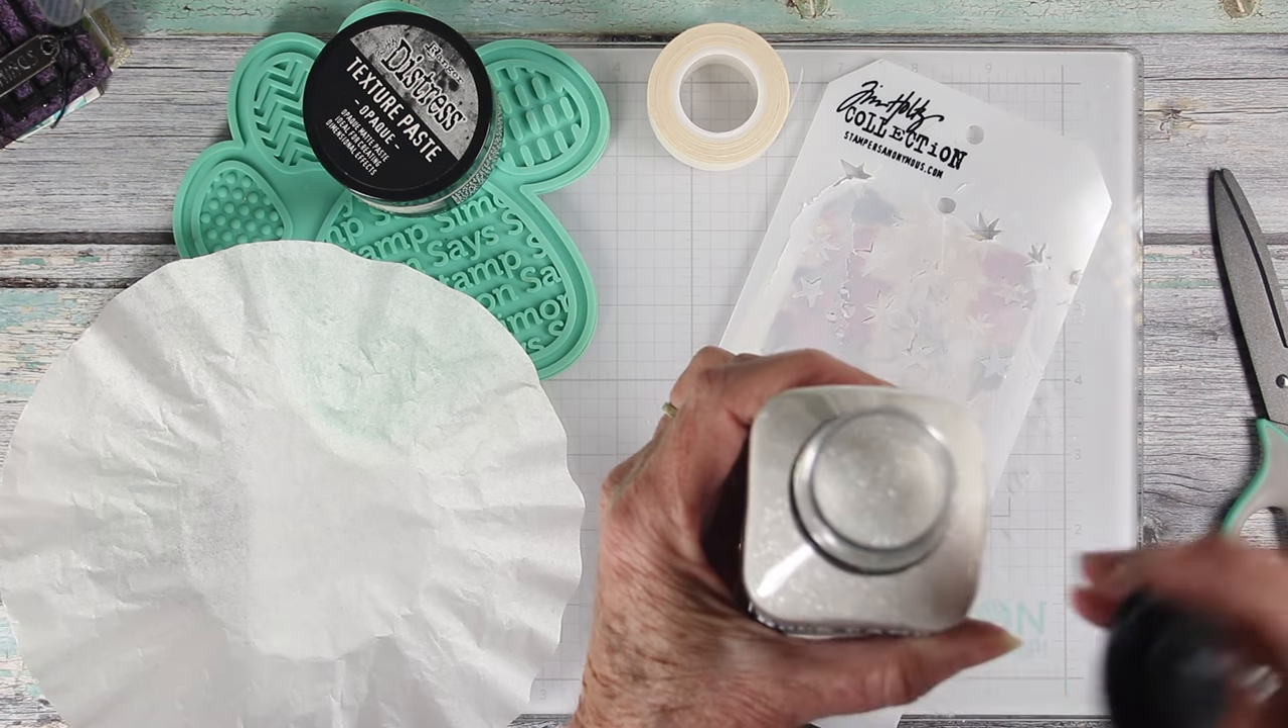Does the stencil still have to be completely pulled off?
Yes.